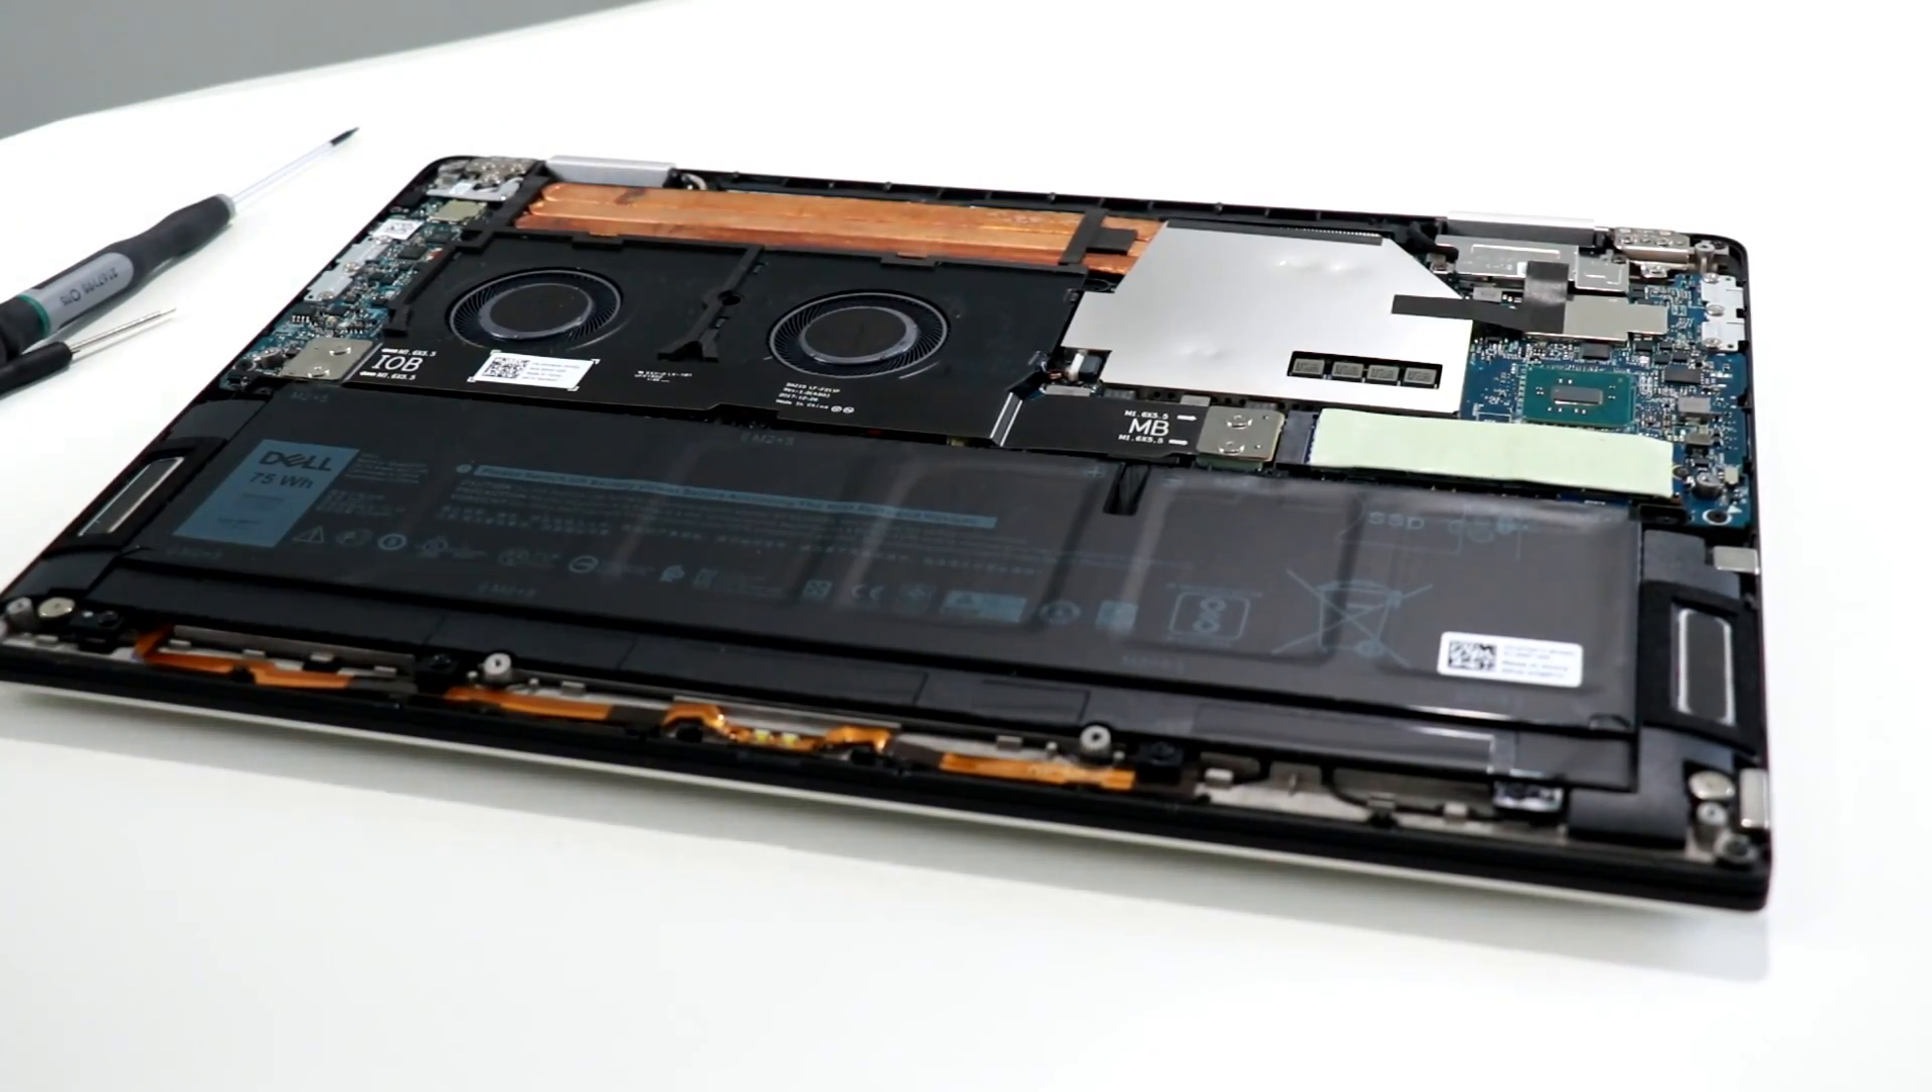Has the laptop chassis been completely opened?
Yes.